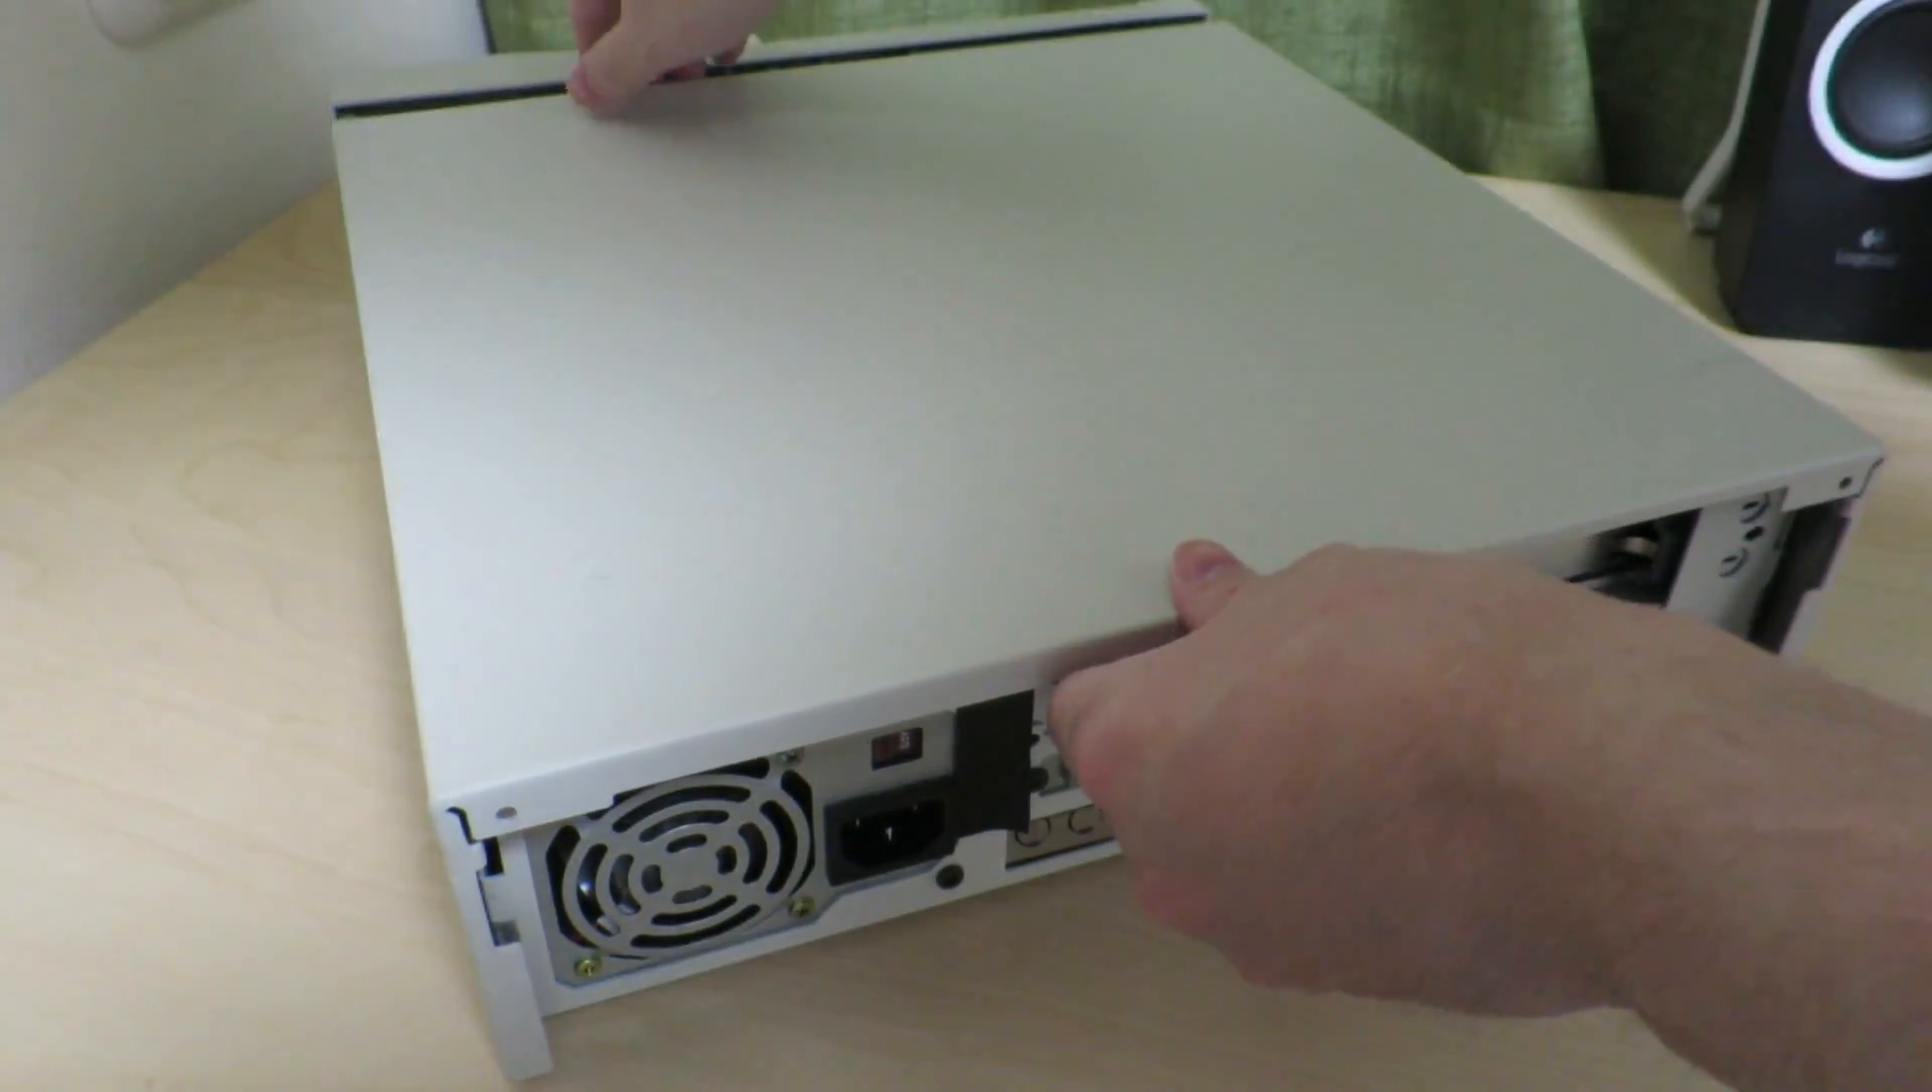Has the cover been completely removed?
No.